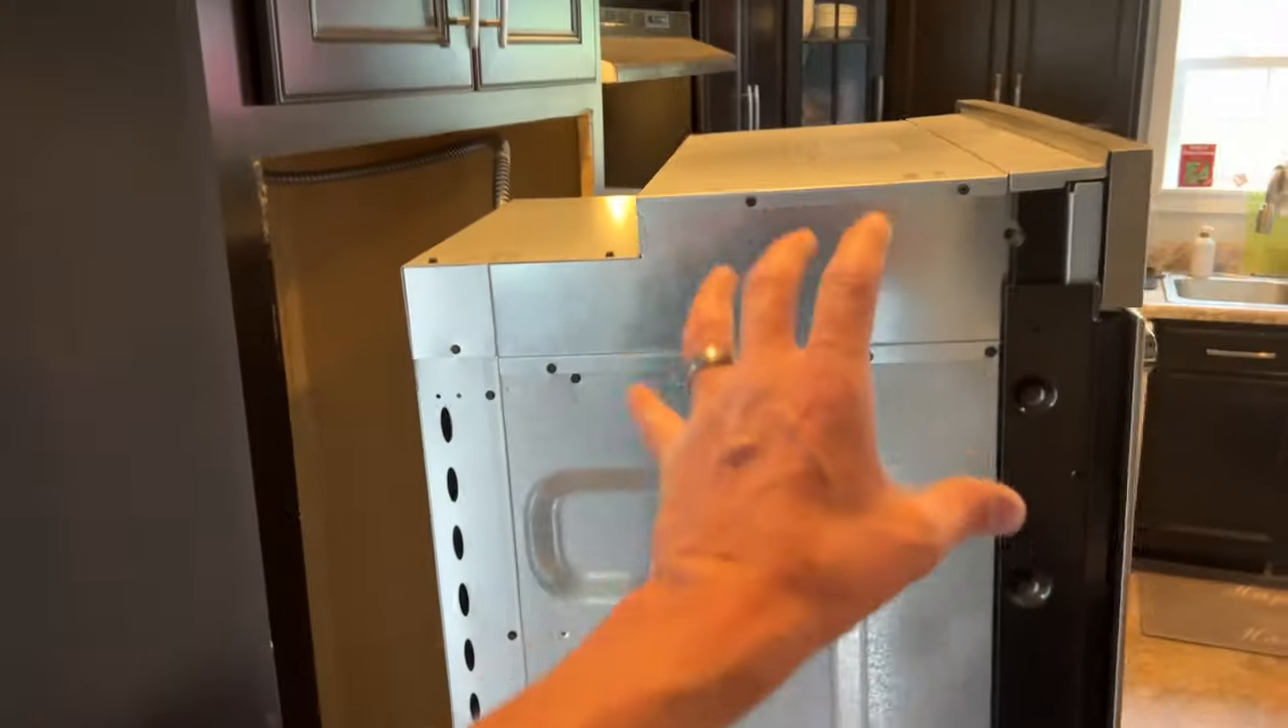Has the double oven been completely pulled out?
Yes.